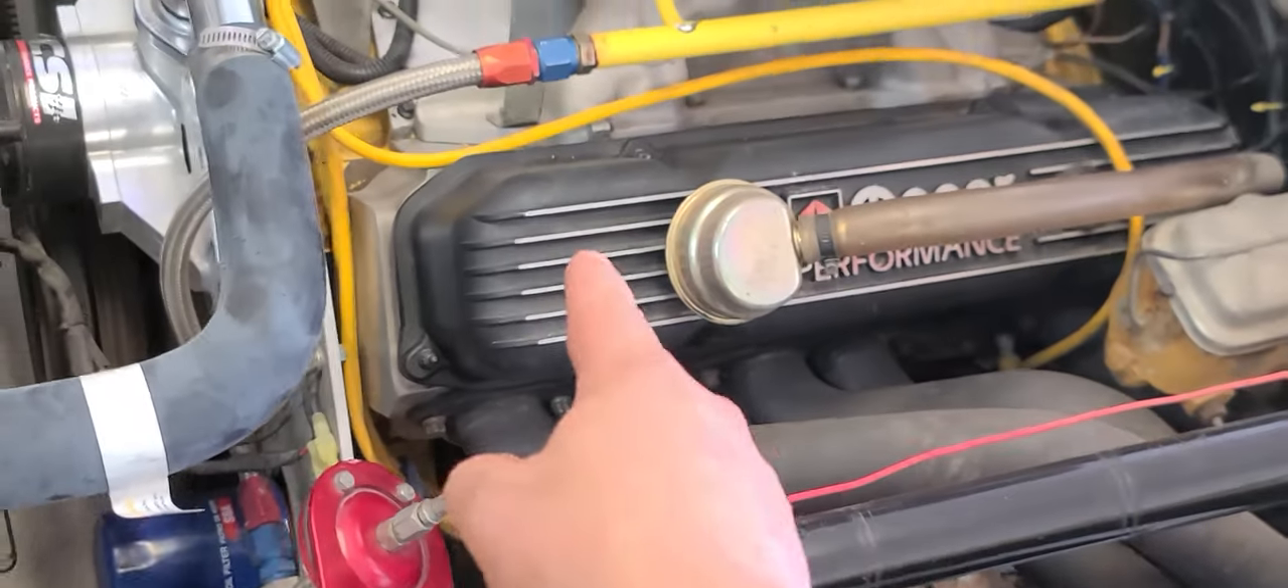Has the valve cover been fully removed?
No.